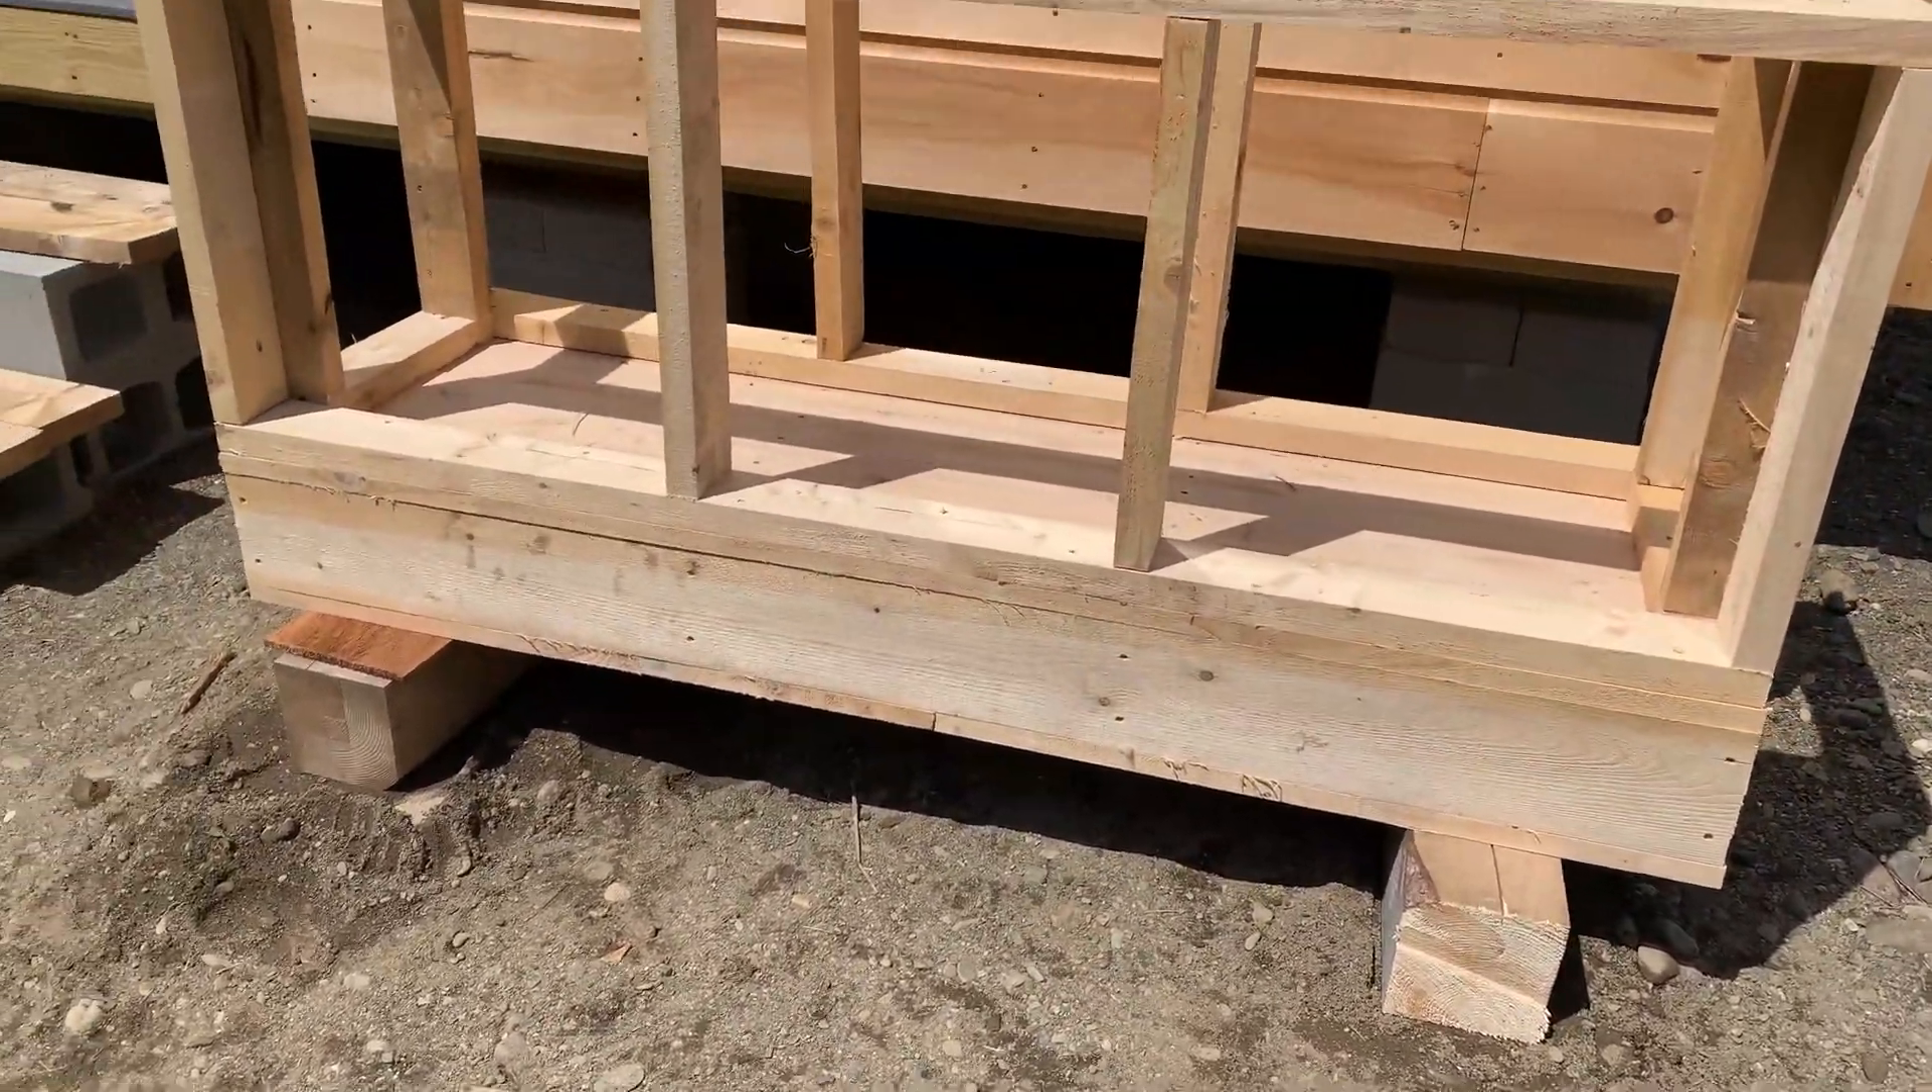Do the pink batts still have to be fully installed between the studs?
Yes.